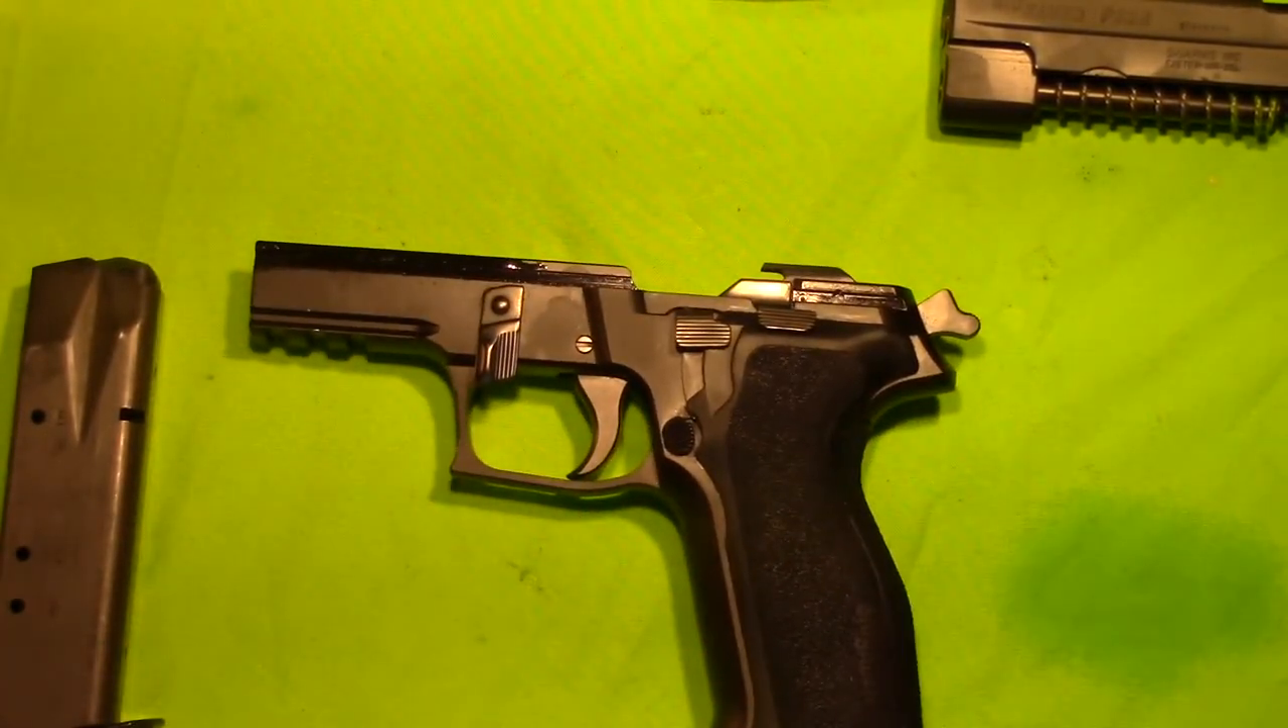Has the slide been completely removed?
Yes.